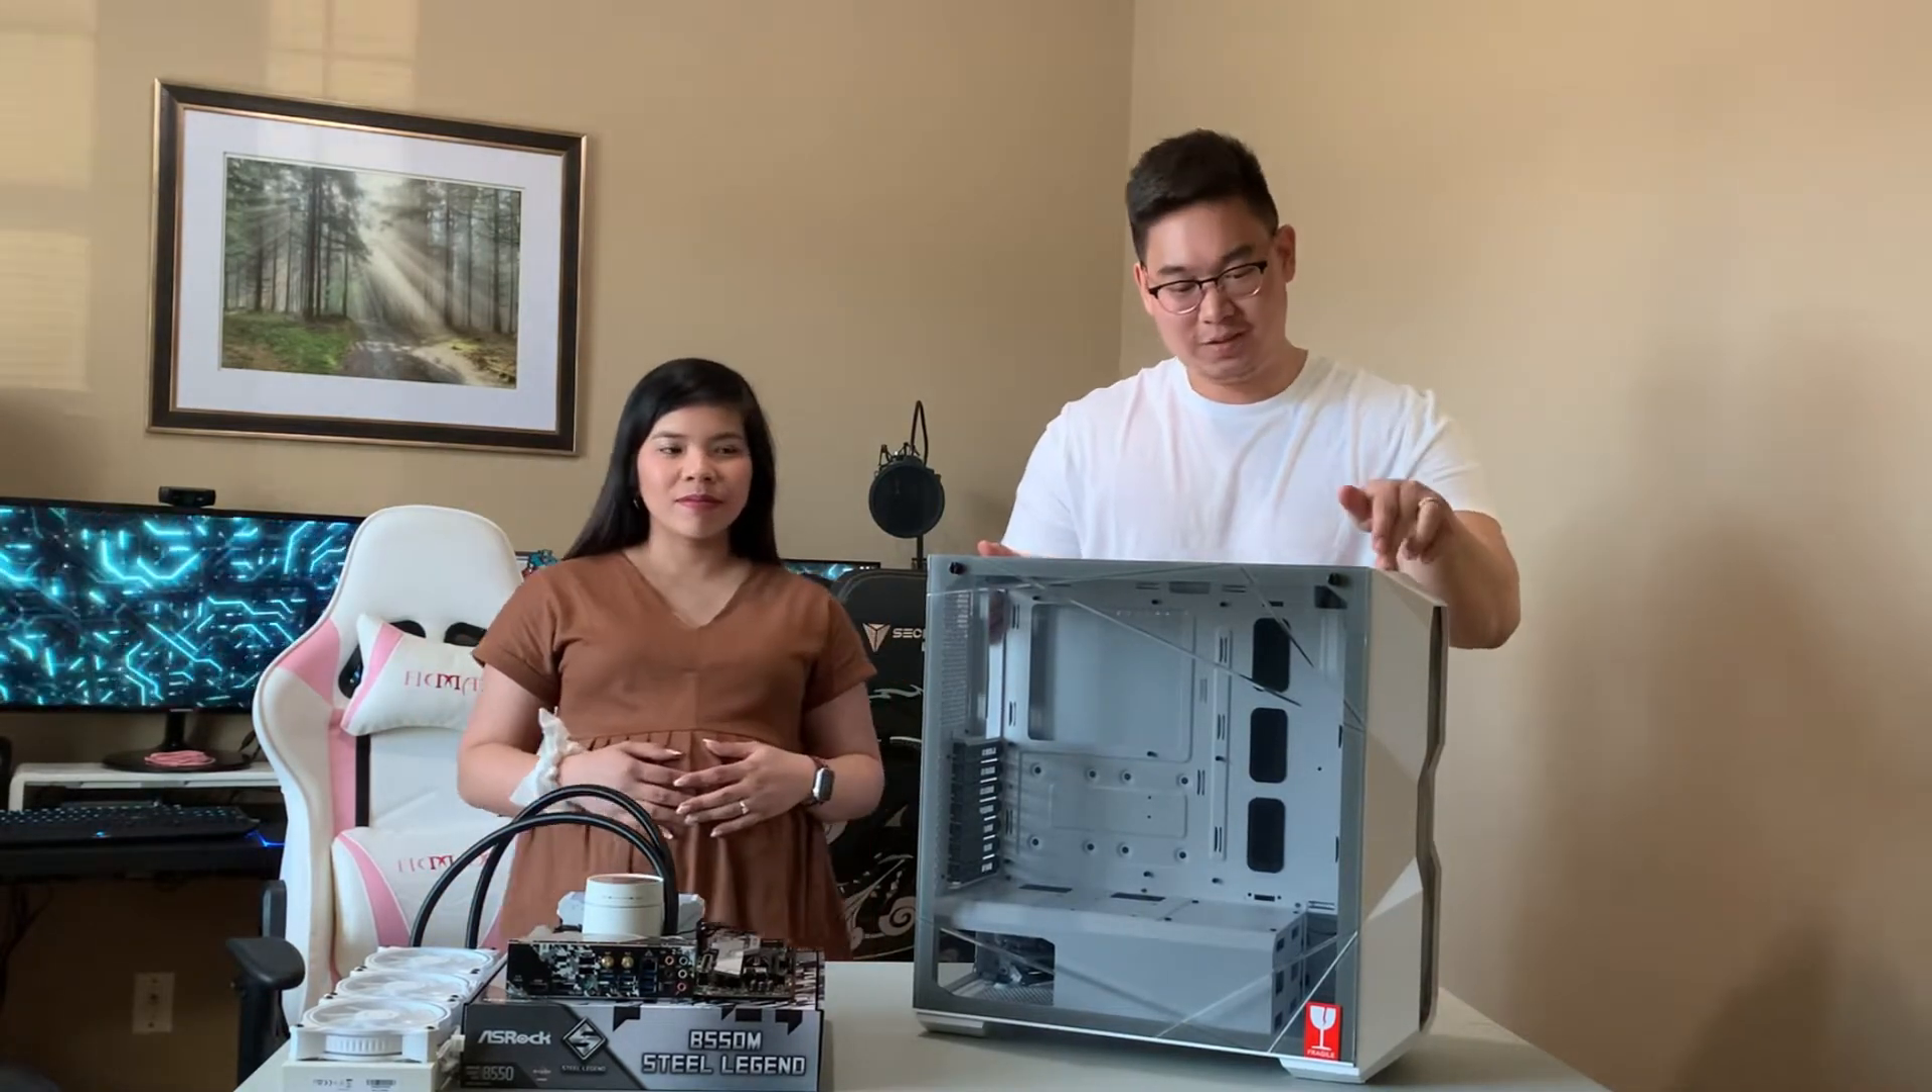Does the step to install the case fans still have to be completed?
Yes.